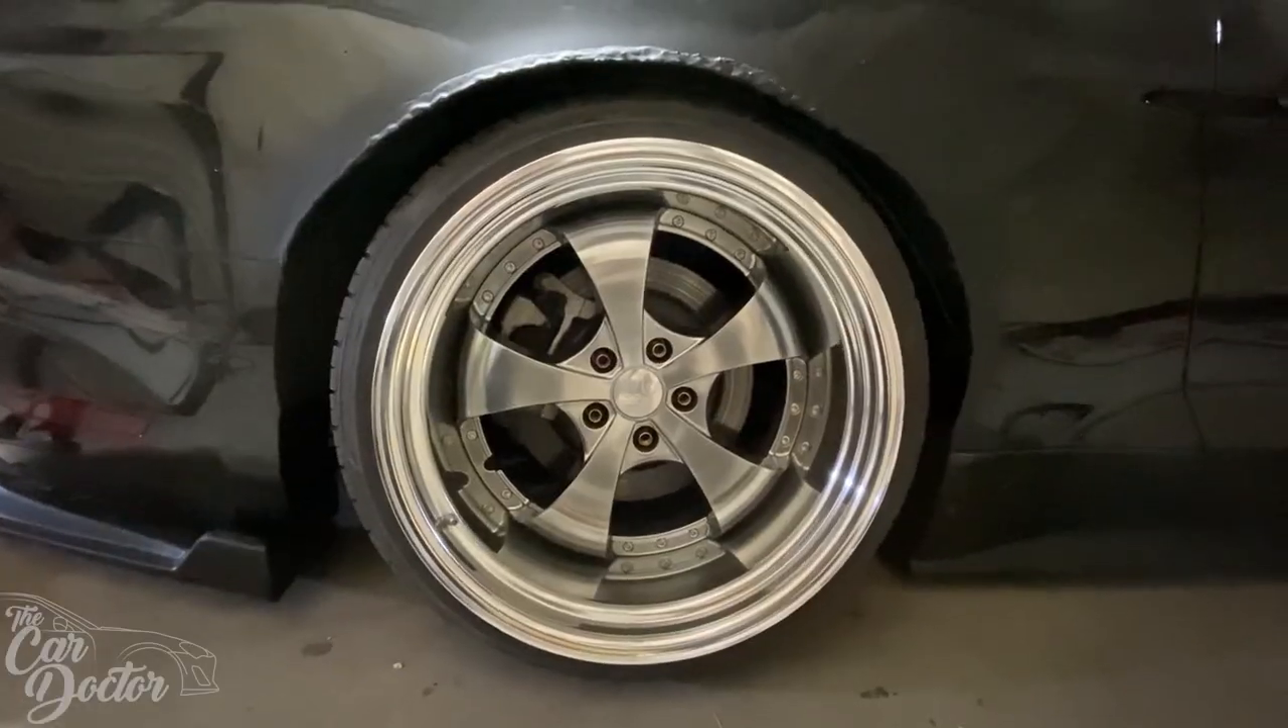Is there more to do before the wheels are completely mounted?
No.